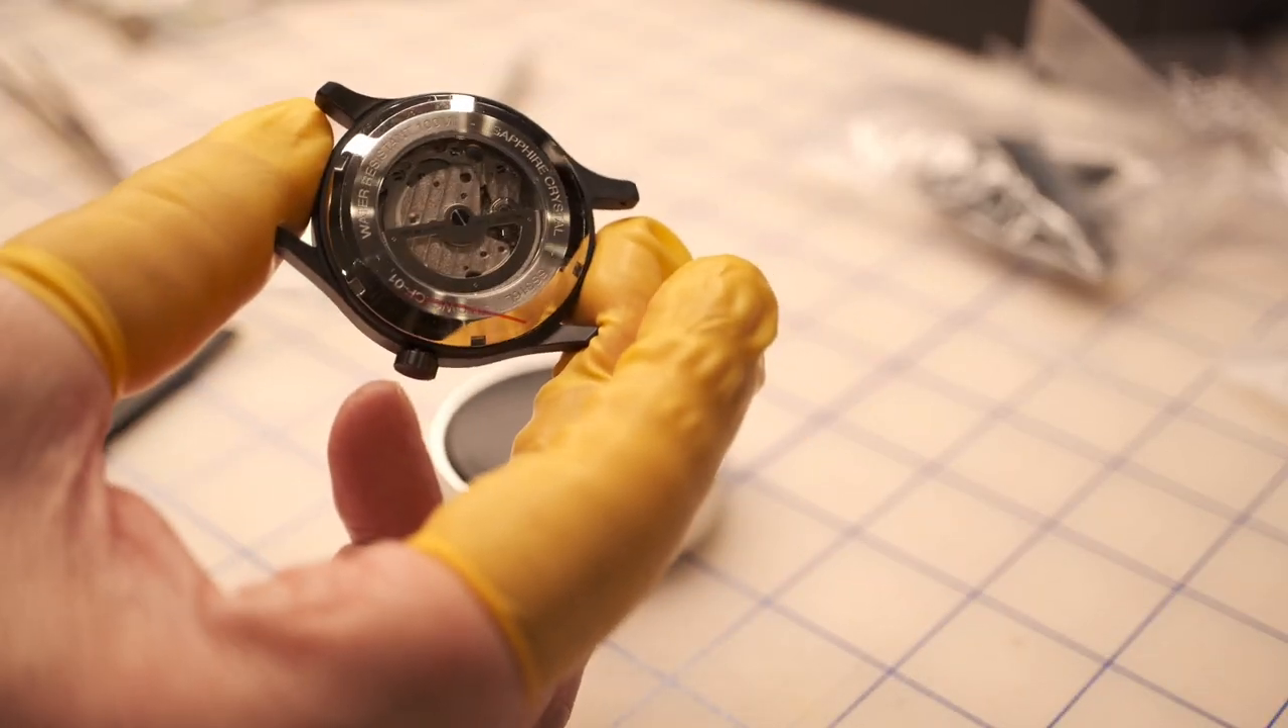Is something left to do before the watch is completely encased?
No.